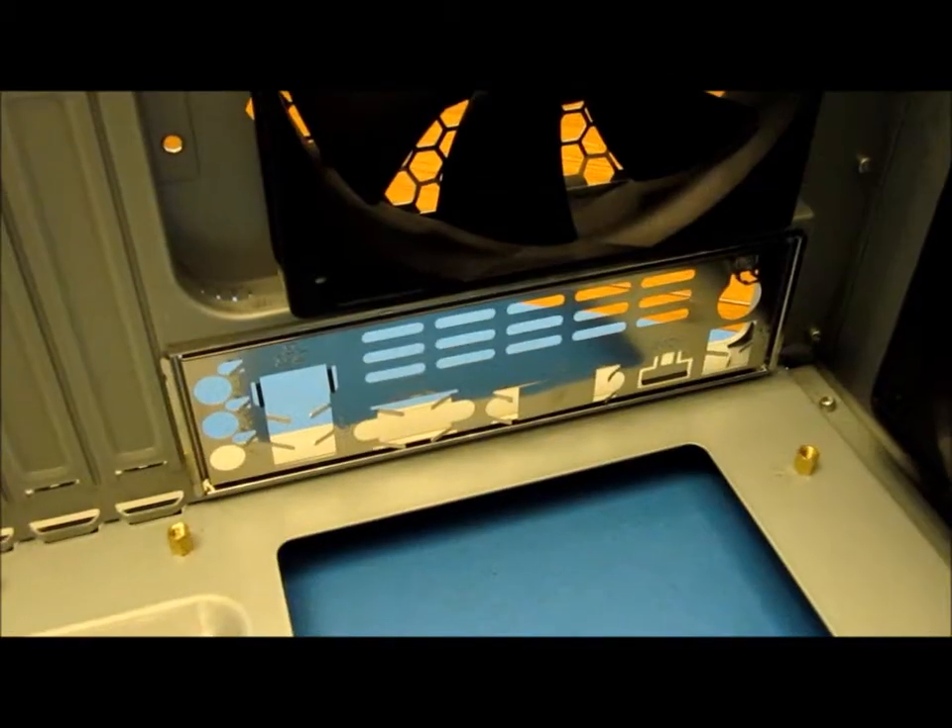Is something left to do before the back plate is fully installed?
No.